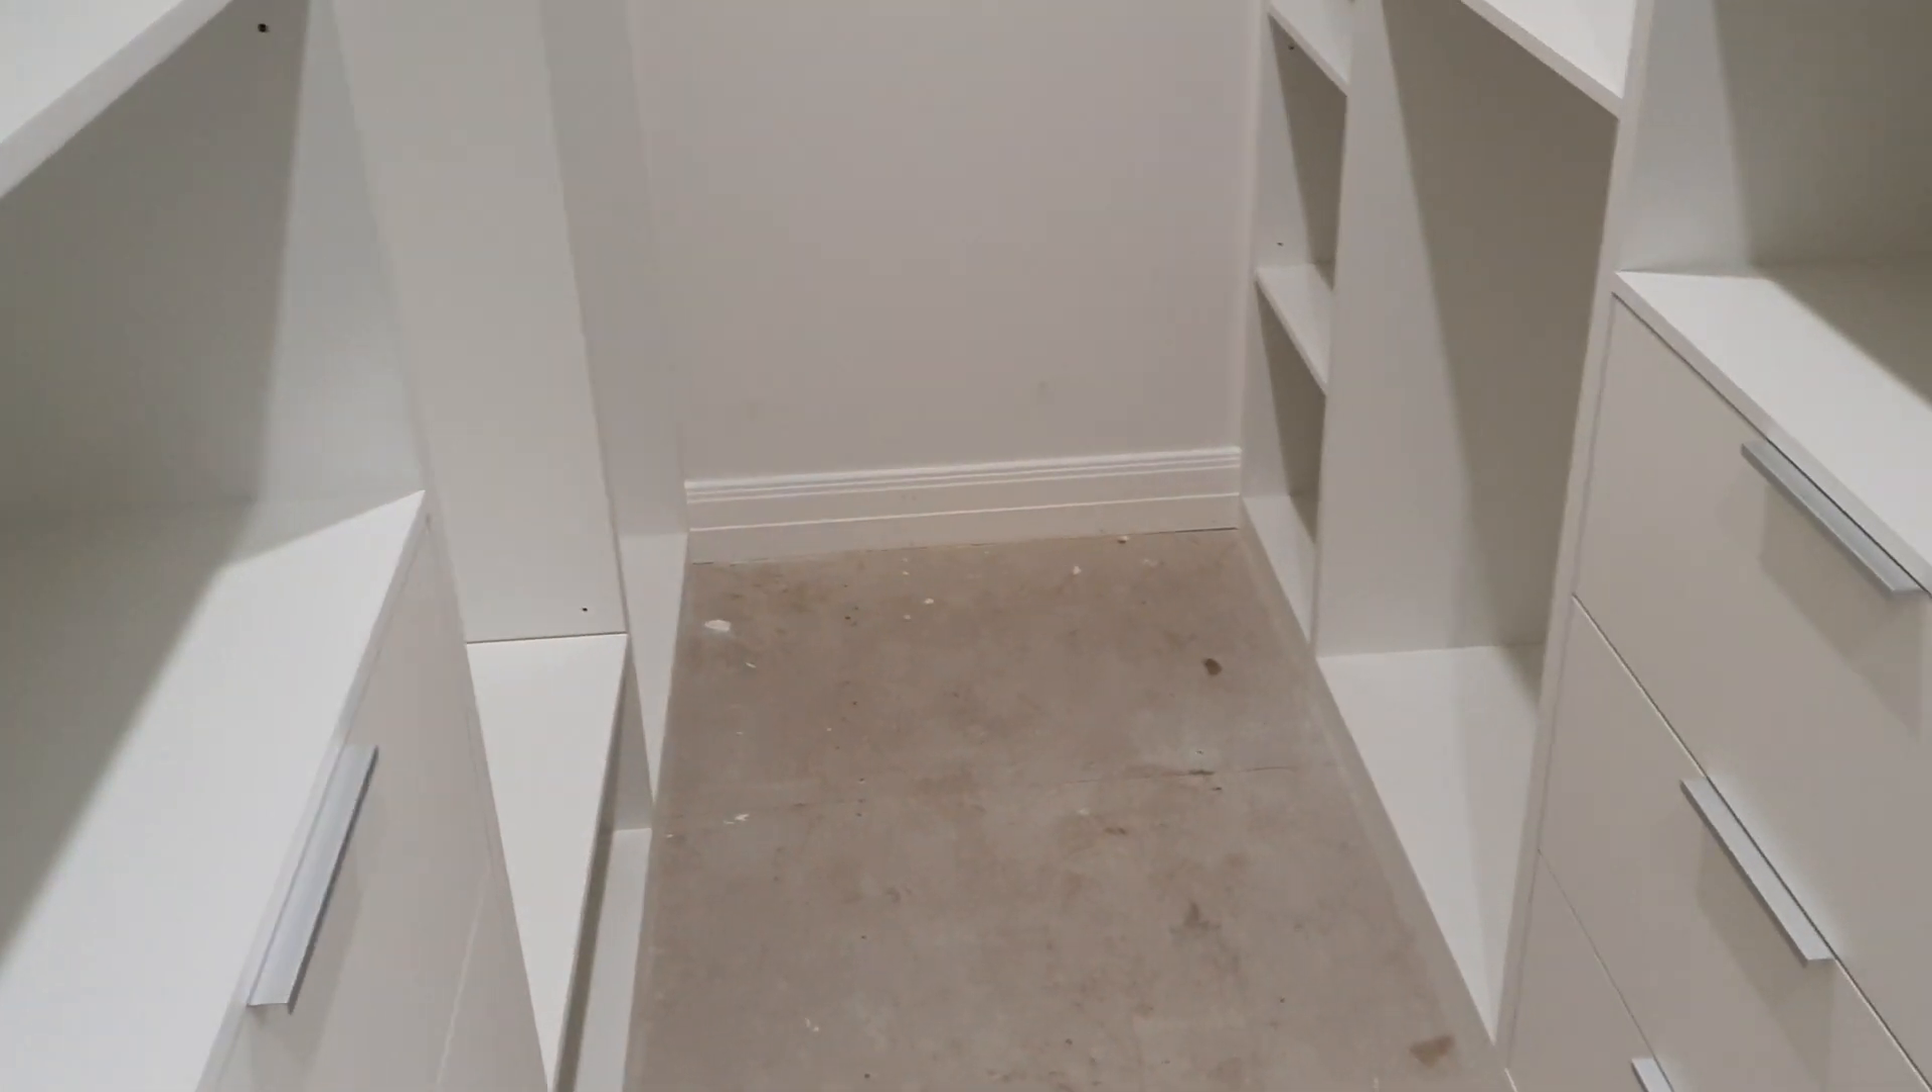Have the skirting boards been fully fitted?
Yes.